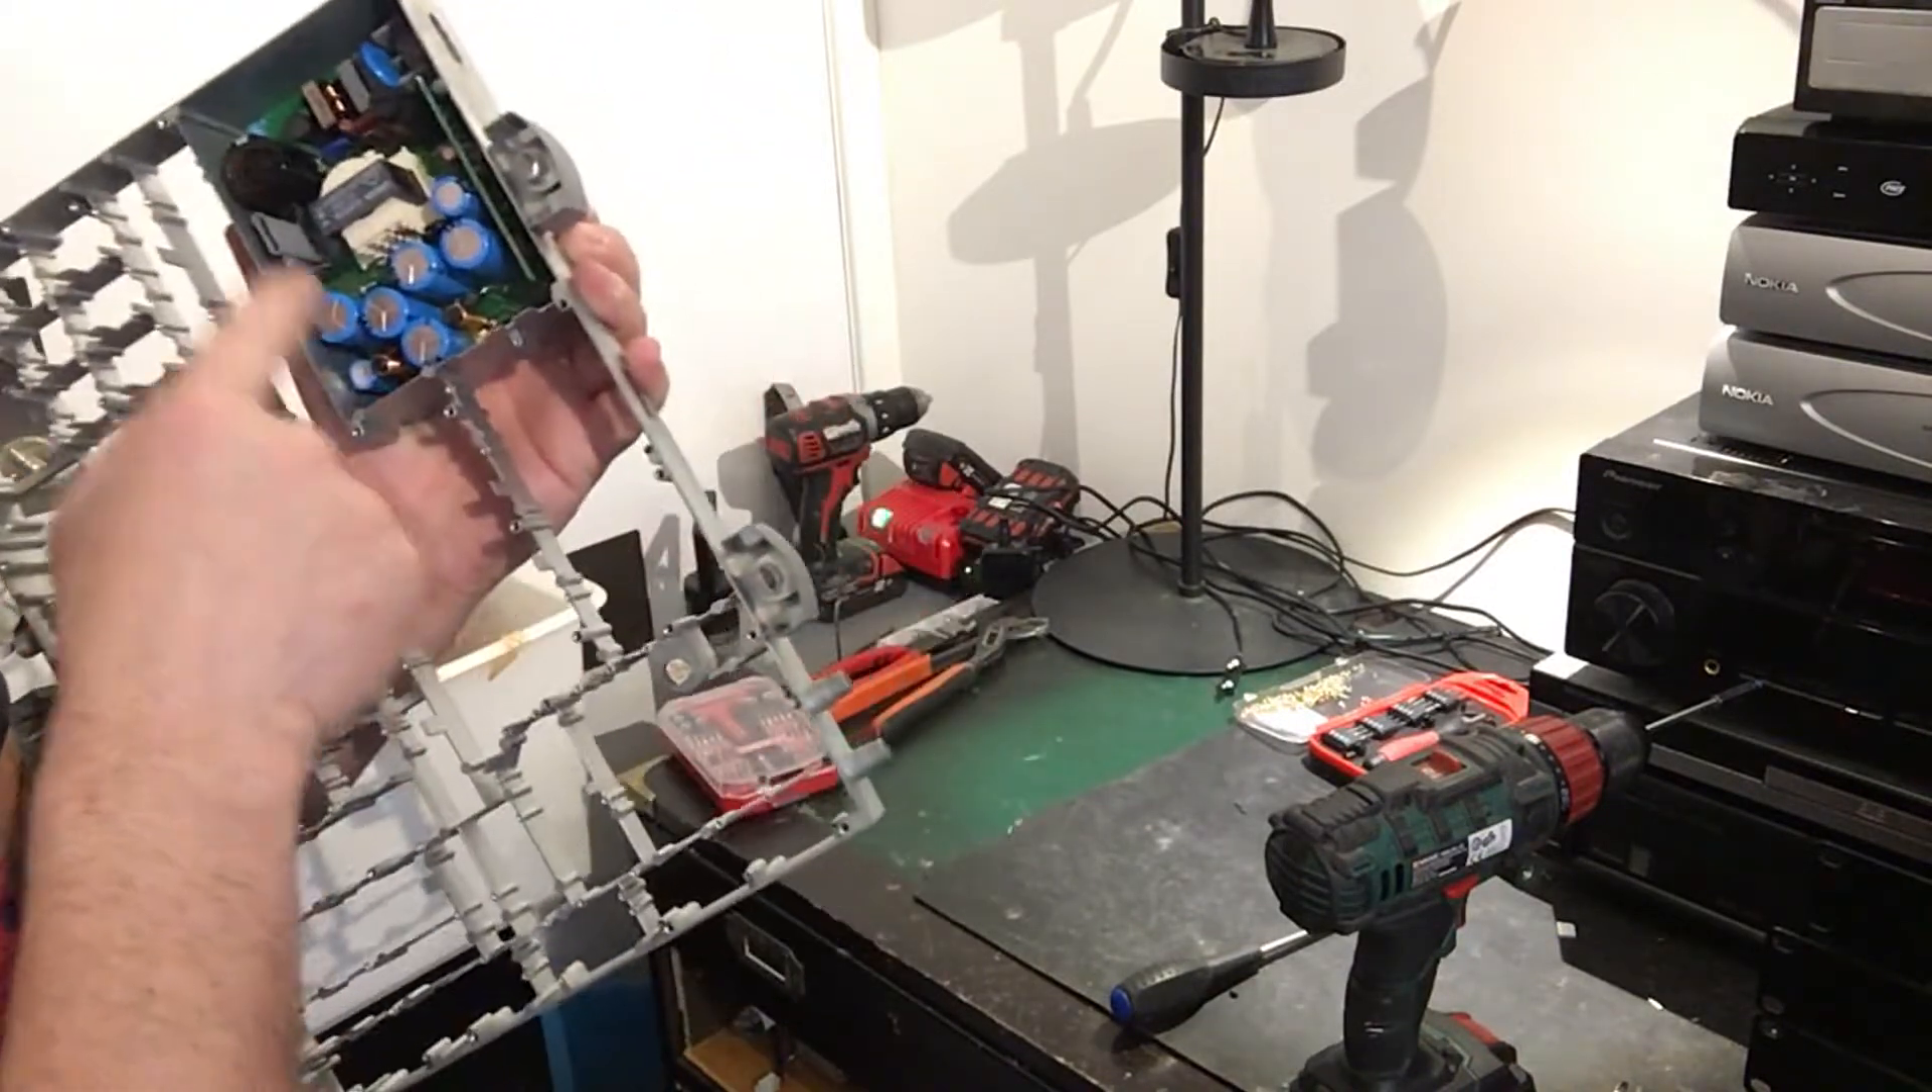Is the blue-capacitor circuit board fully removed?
No.